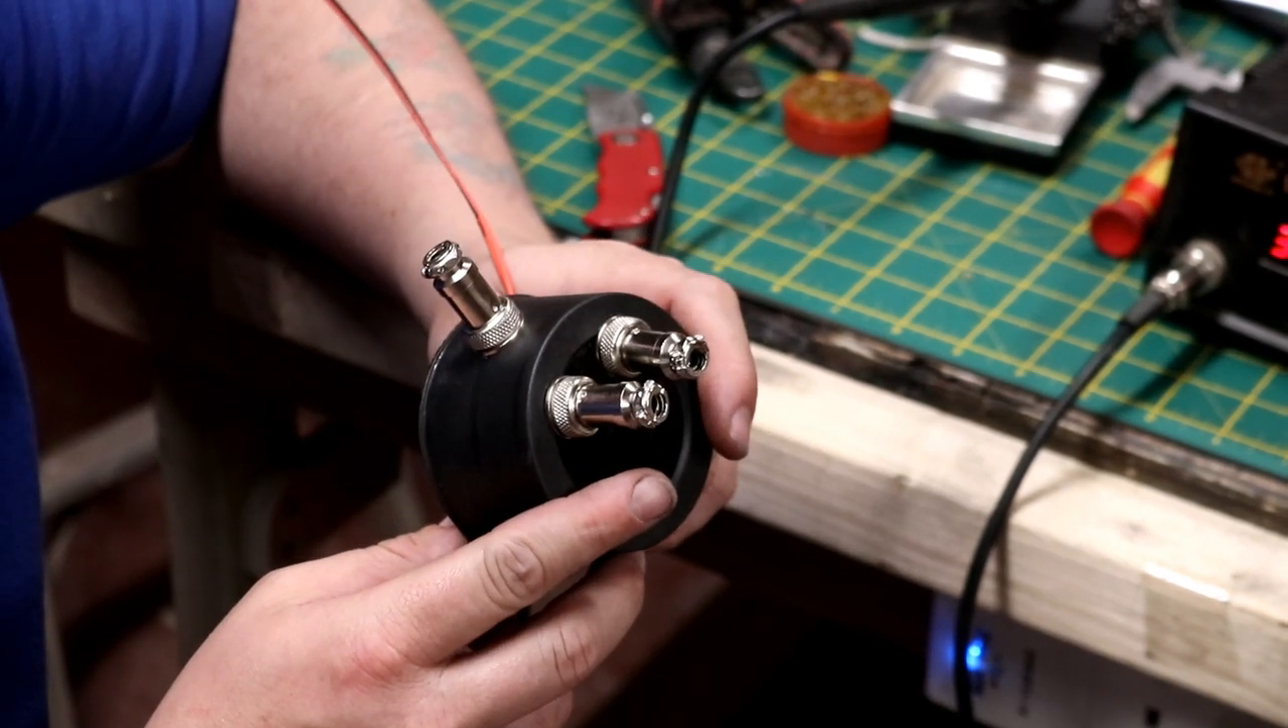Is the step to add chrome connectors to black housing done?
Yes.